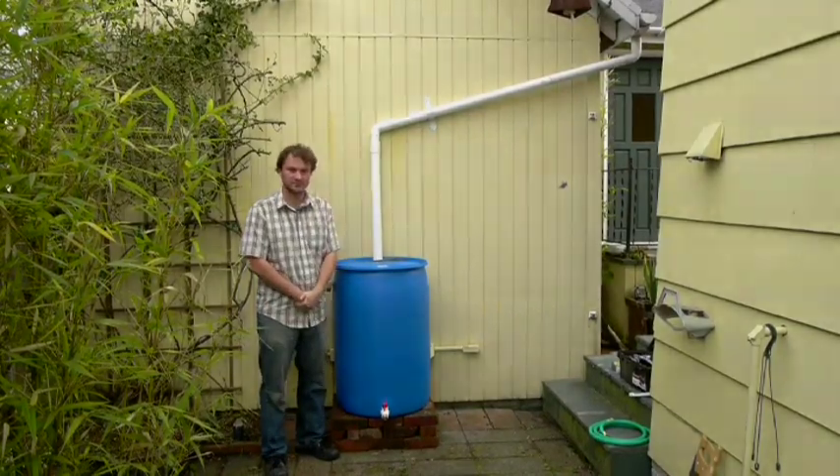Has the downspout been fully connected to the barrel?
Yes.